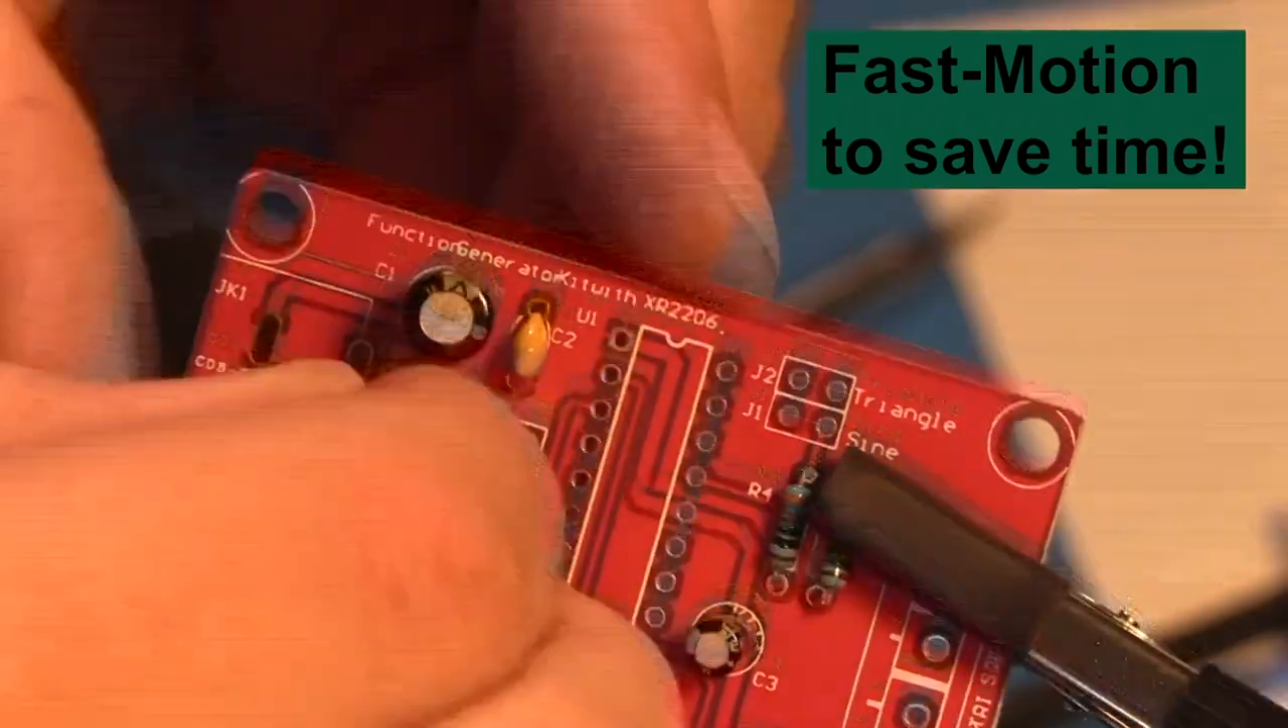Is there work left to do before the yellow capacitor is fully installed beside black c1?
No.